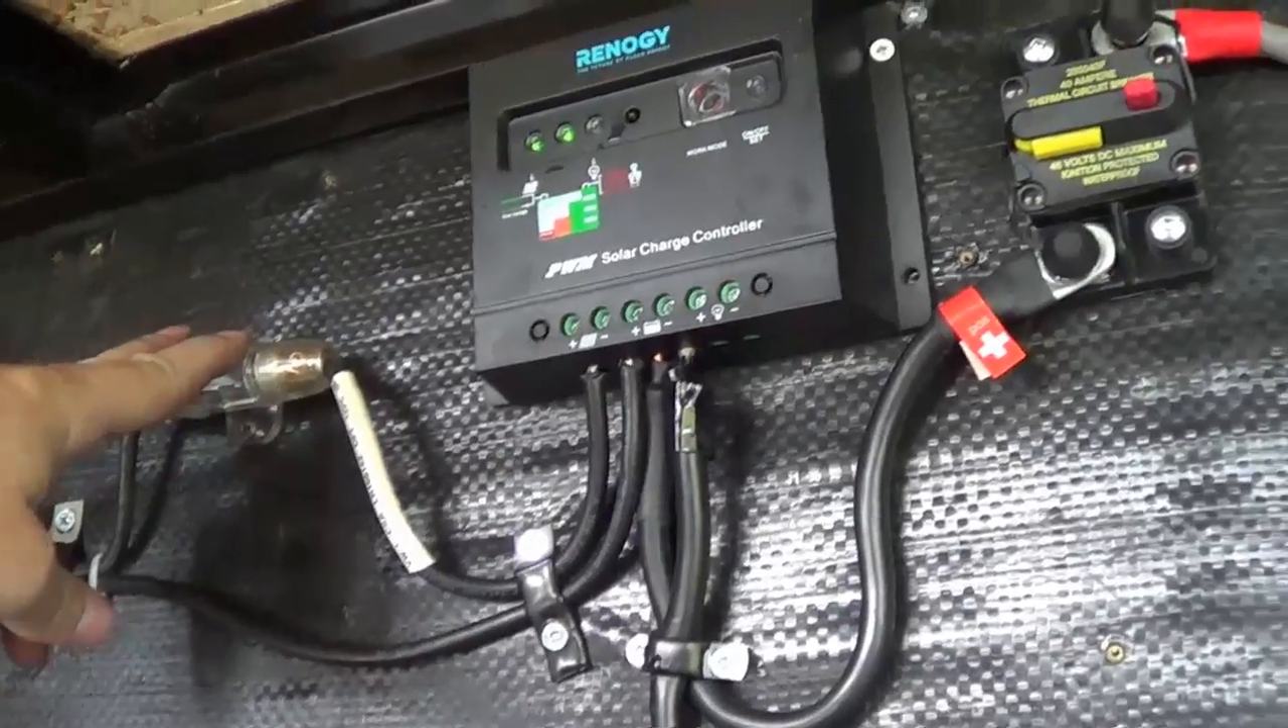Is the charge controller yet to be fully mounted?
No.